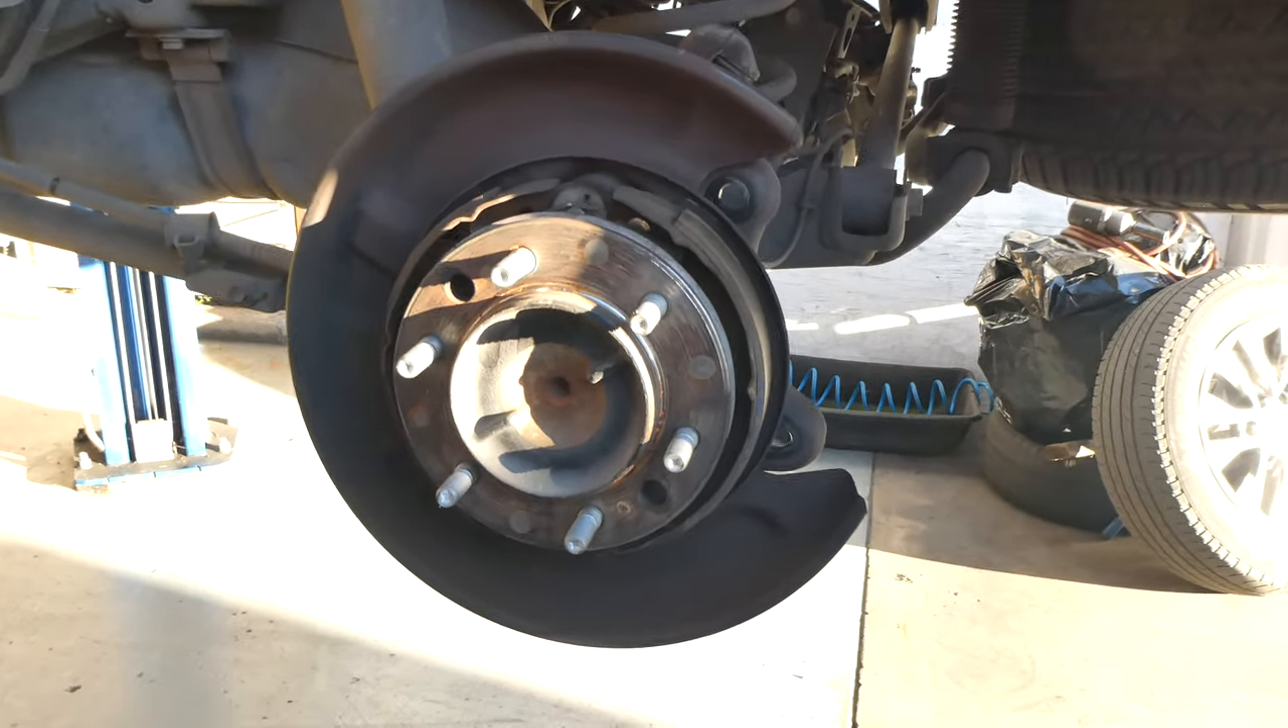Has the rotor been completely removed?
Yes.